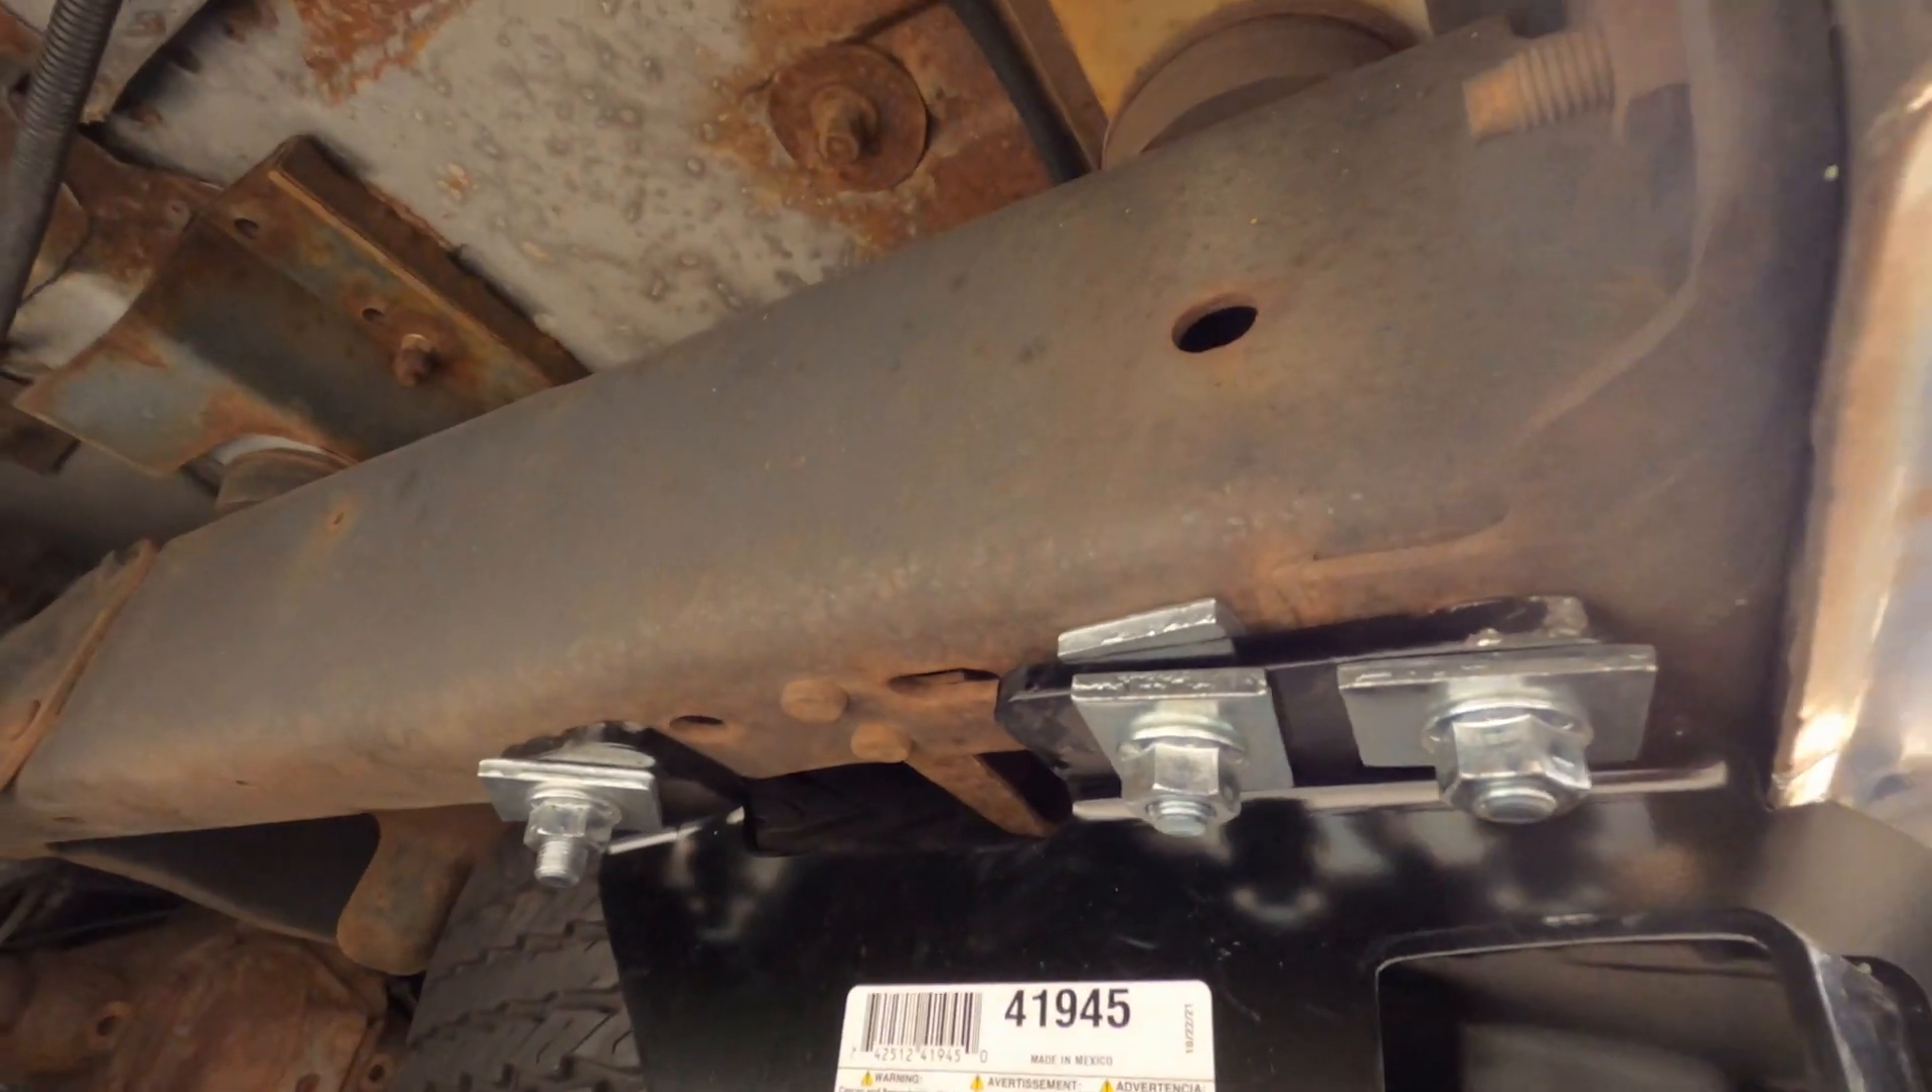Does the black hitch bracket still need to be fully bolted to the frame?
No.